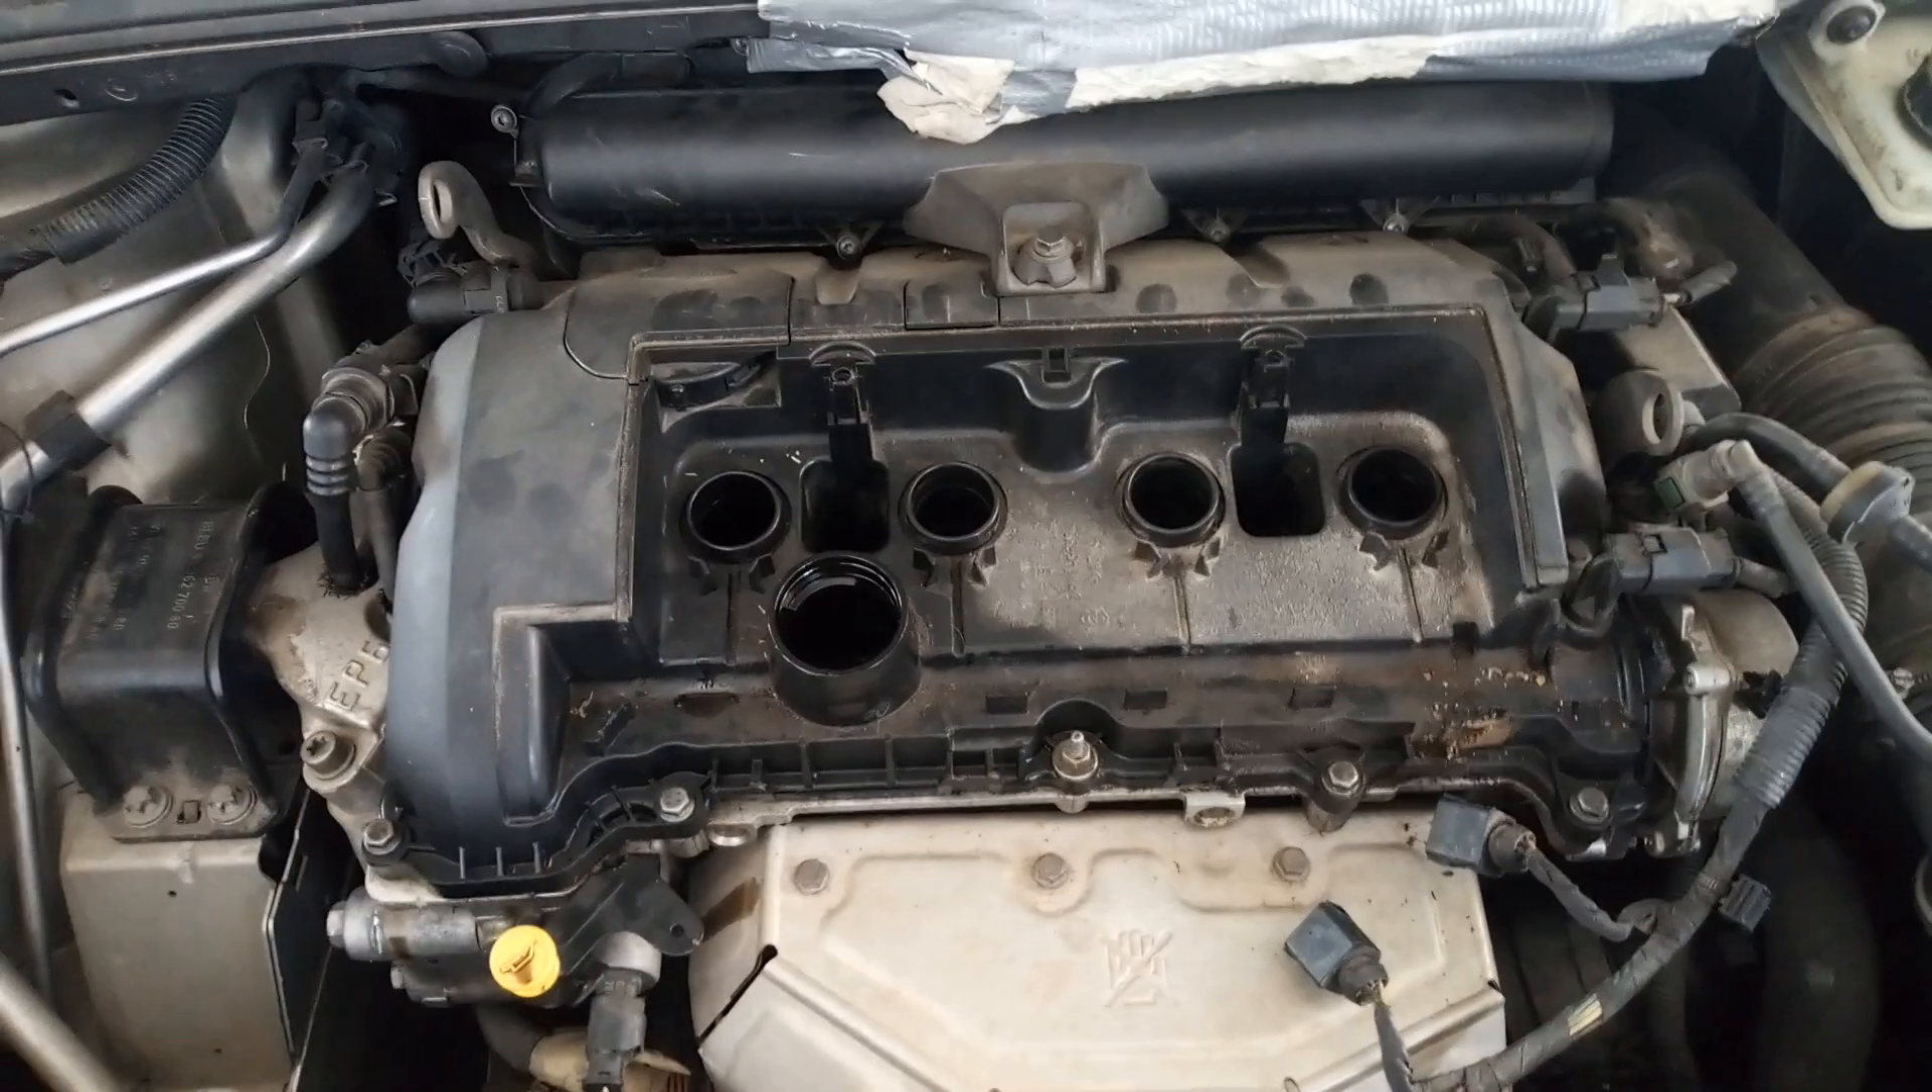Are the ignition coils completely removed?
Yes.